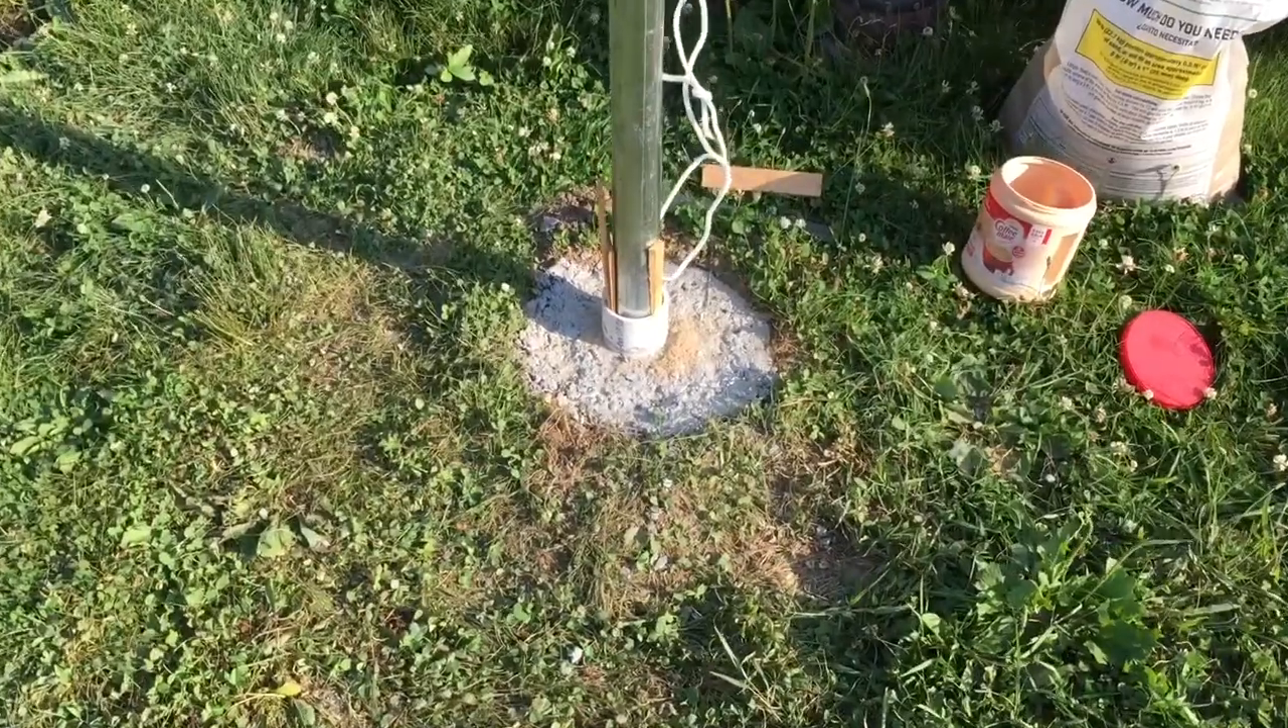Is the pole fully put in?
Yes.